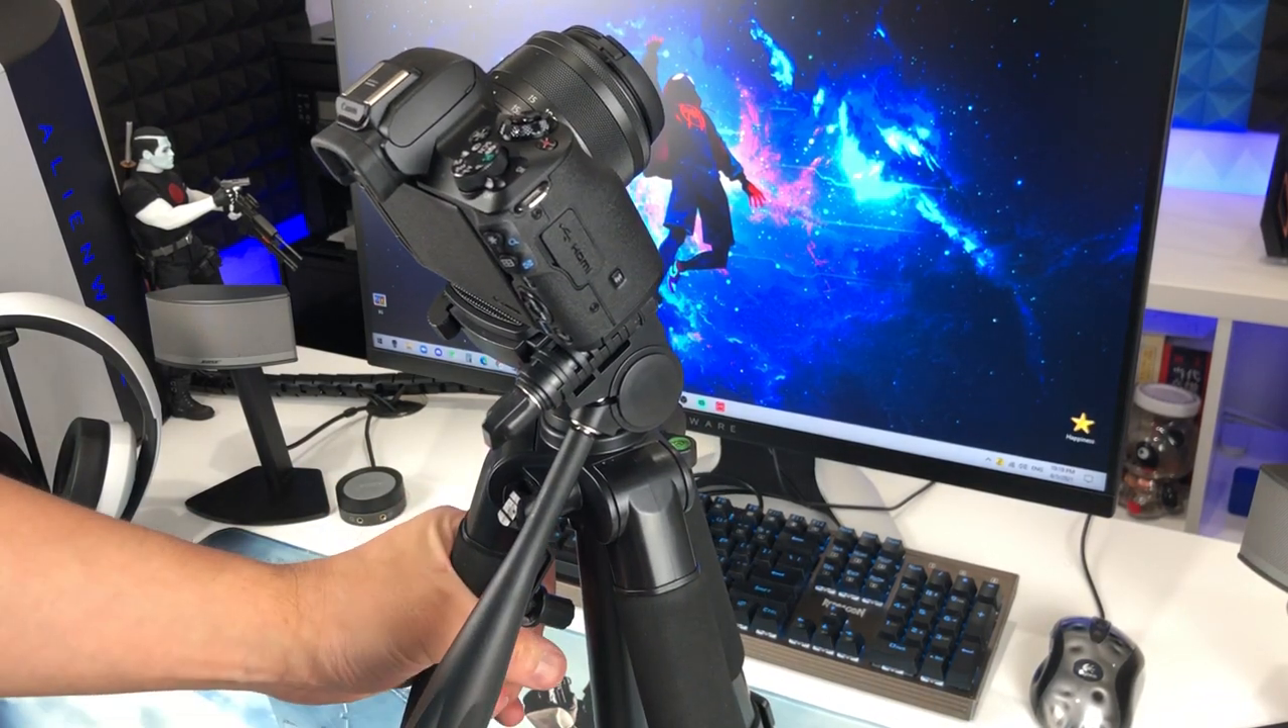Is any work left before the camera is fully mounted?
No.